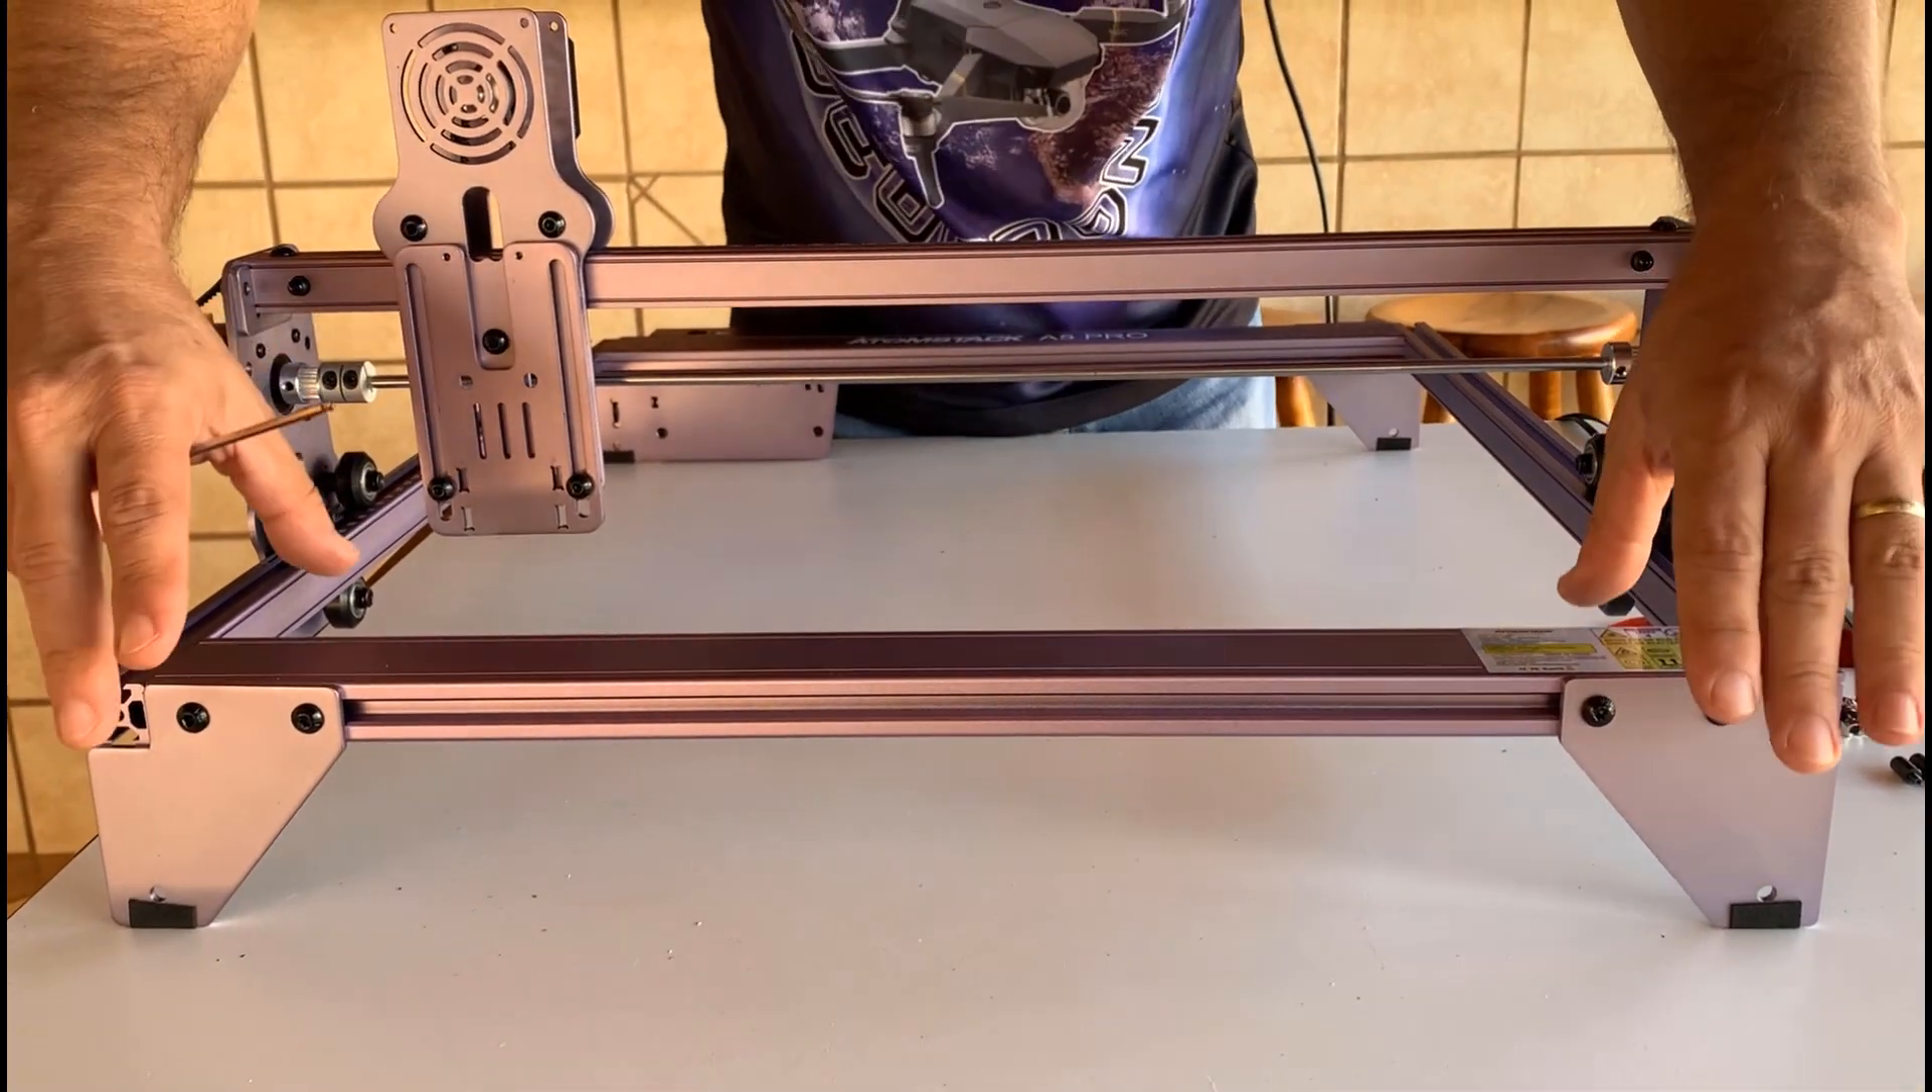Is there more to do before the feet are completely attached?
No.